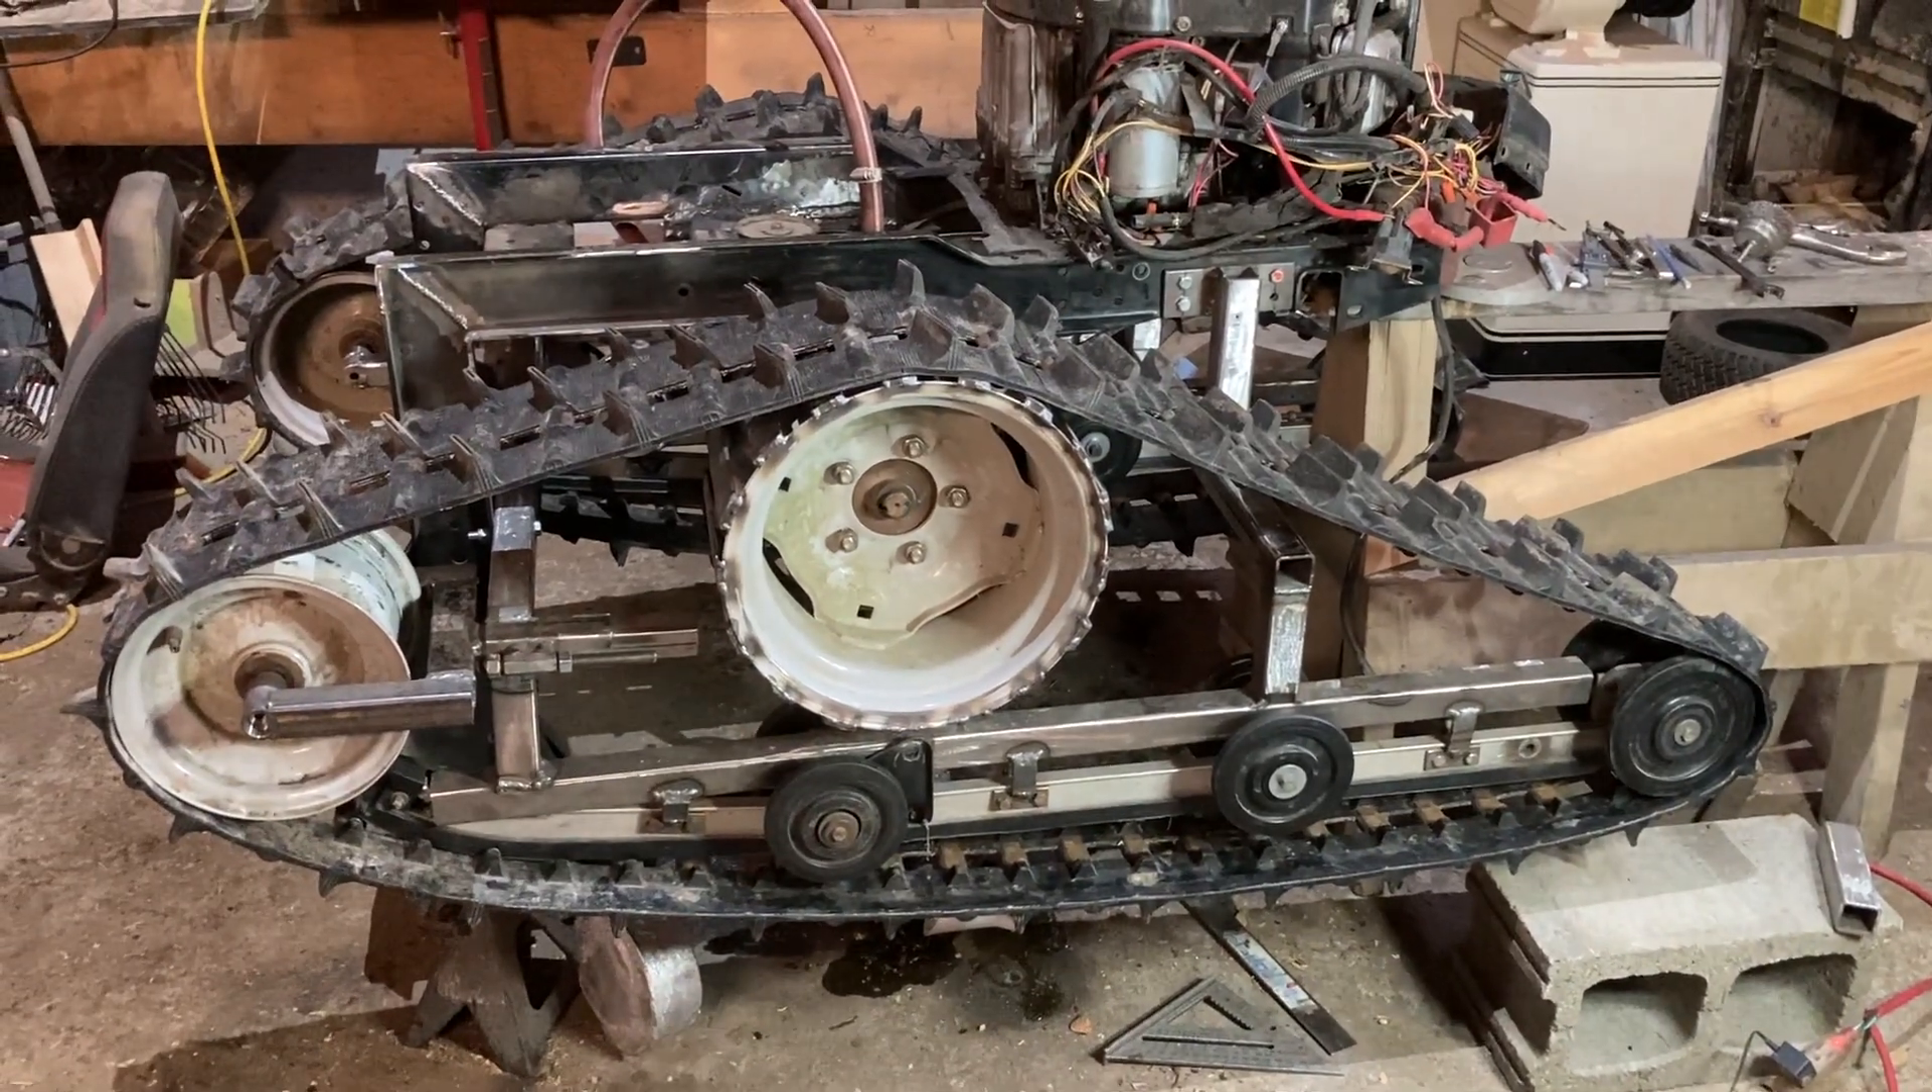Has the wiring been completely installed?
No.